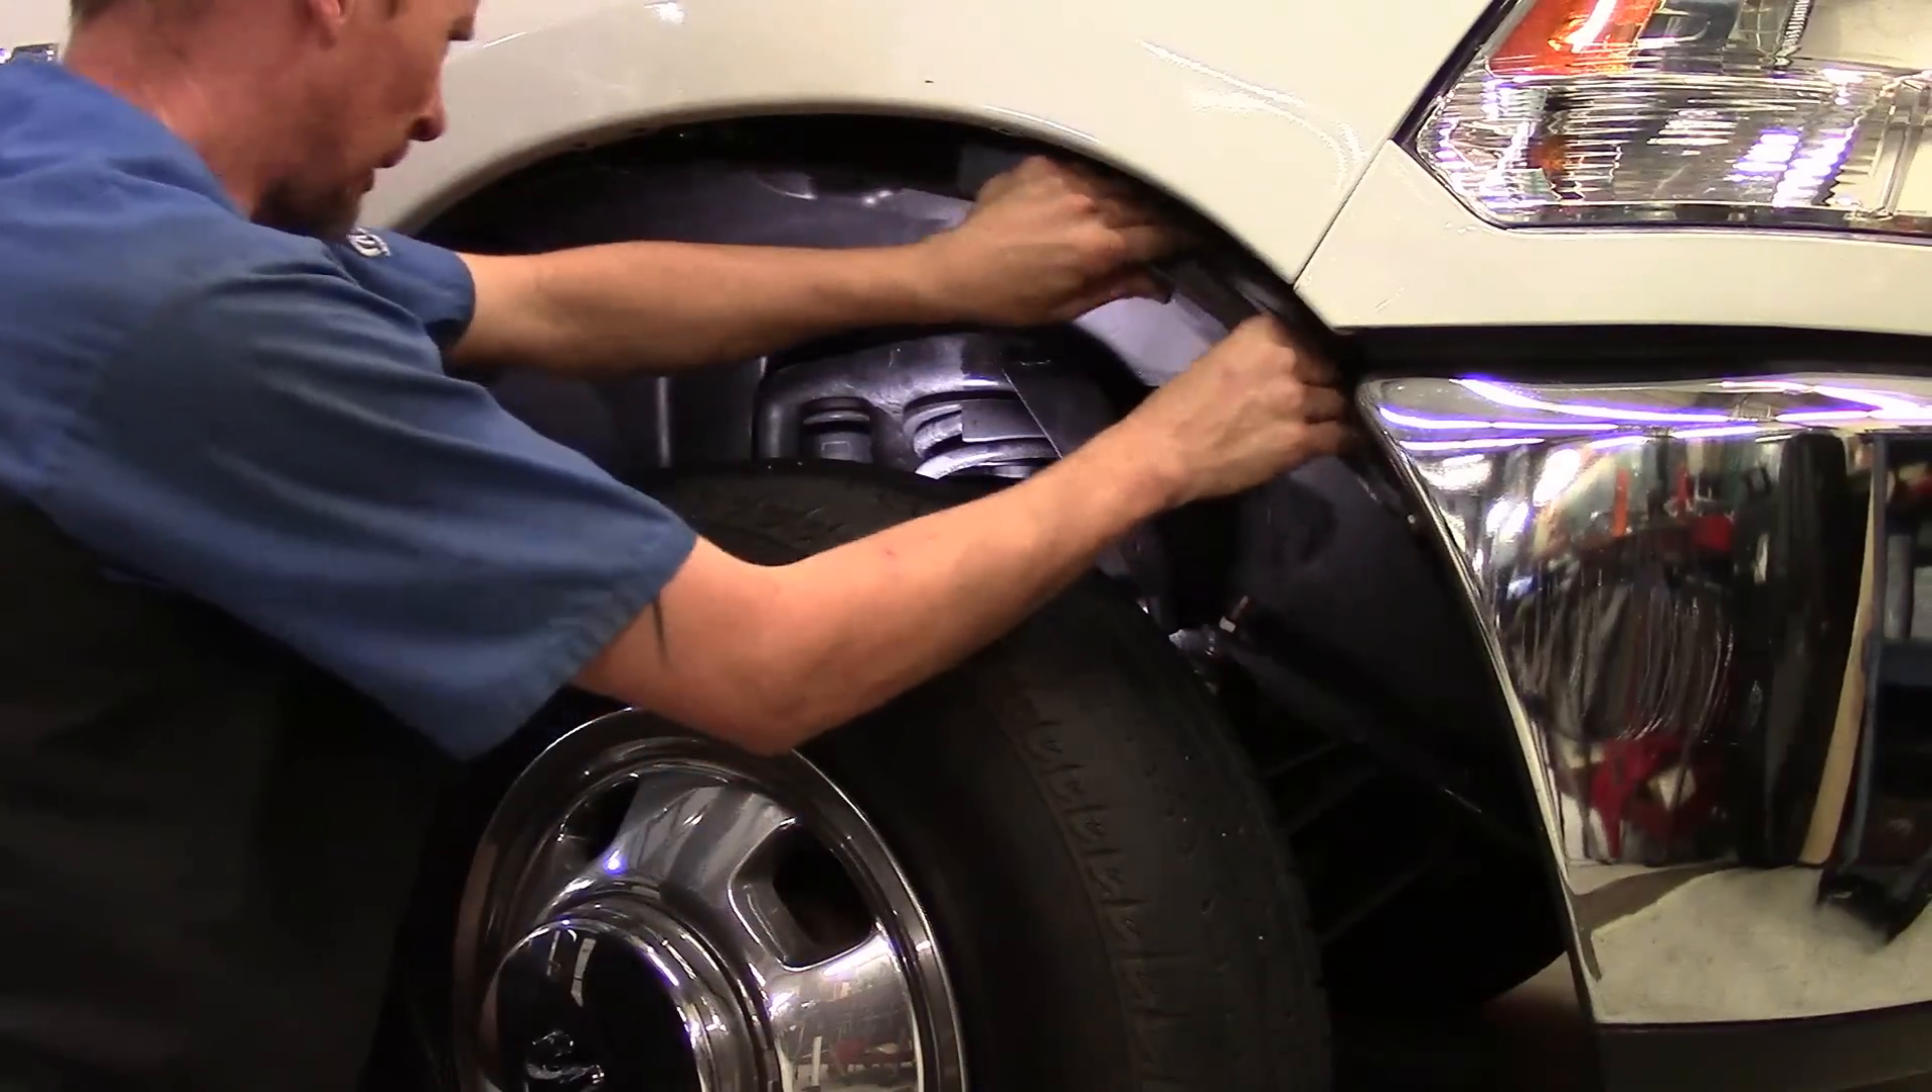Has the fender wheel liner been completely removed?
No.